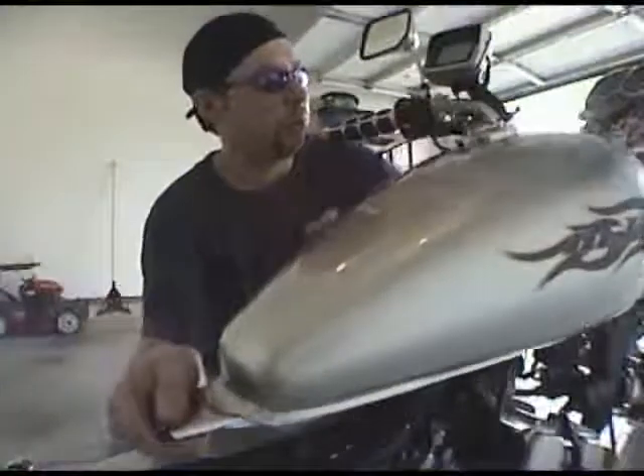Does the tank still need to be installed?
Yes.